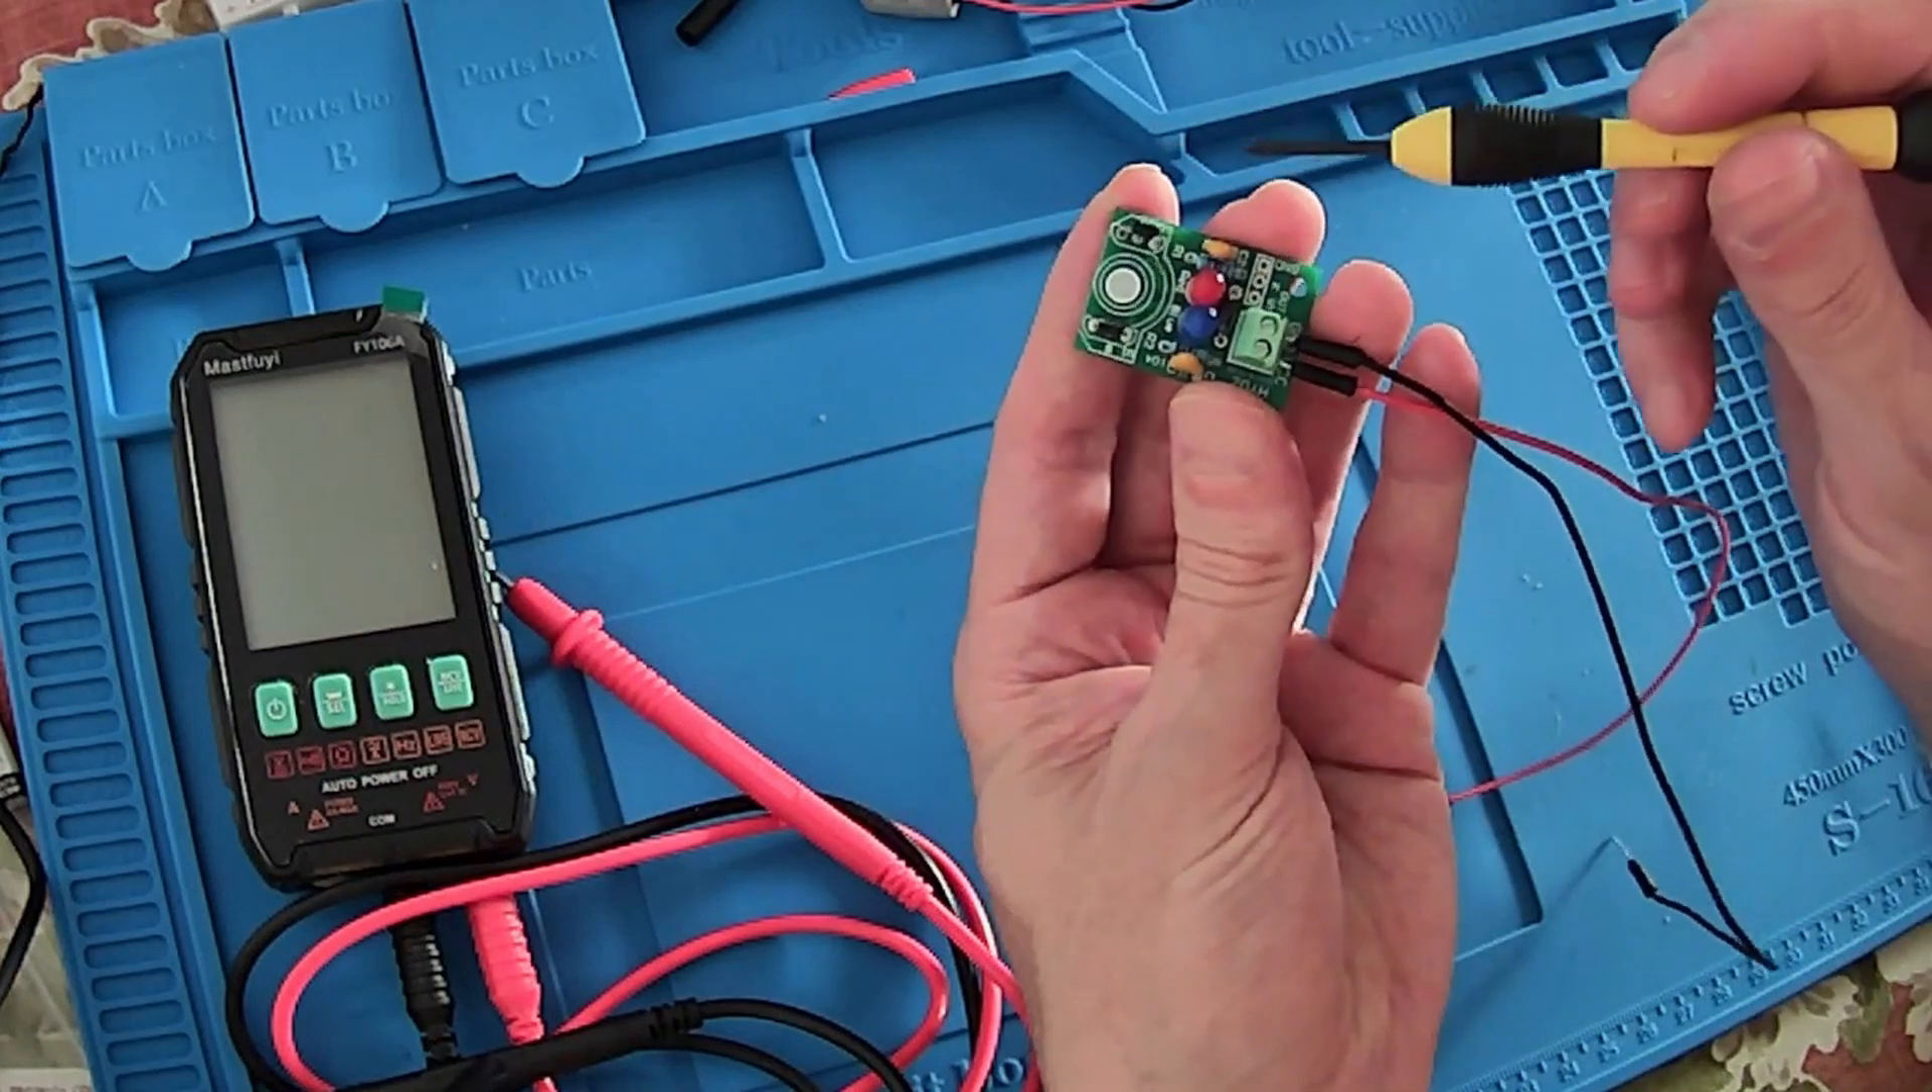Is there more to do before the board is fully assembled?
No.